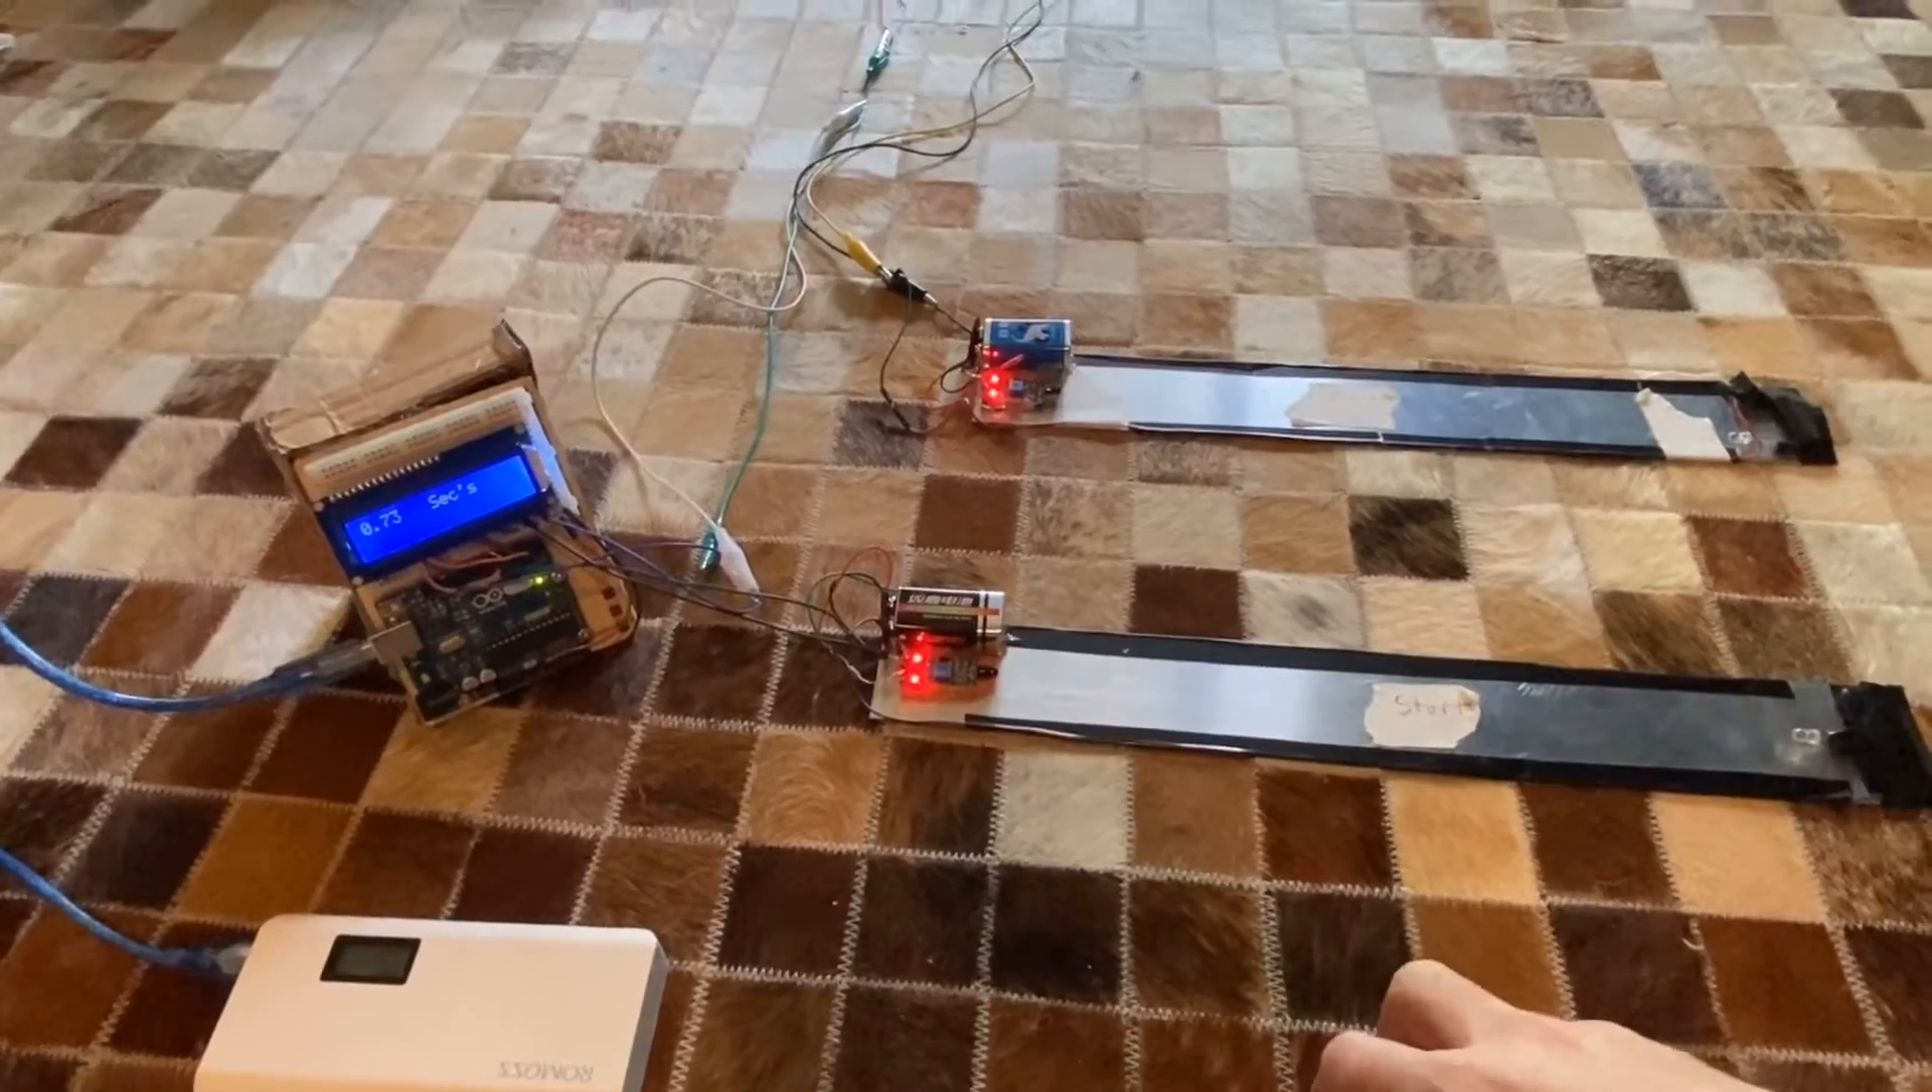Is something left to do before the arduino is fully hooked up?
No.